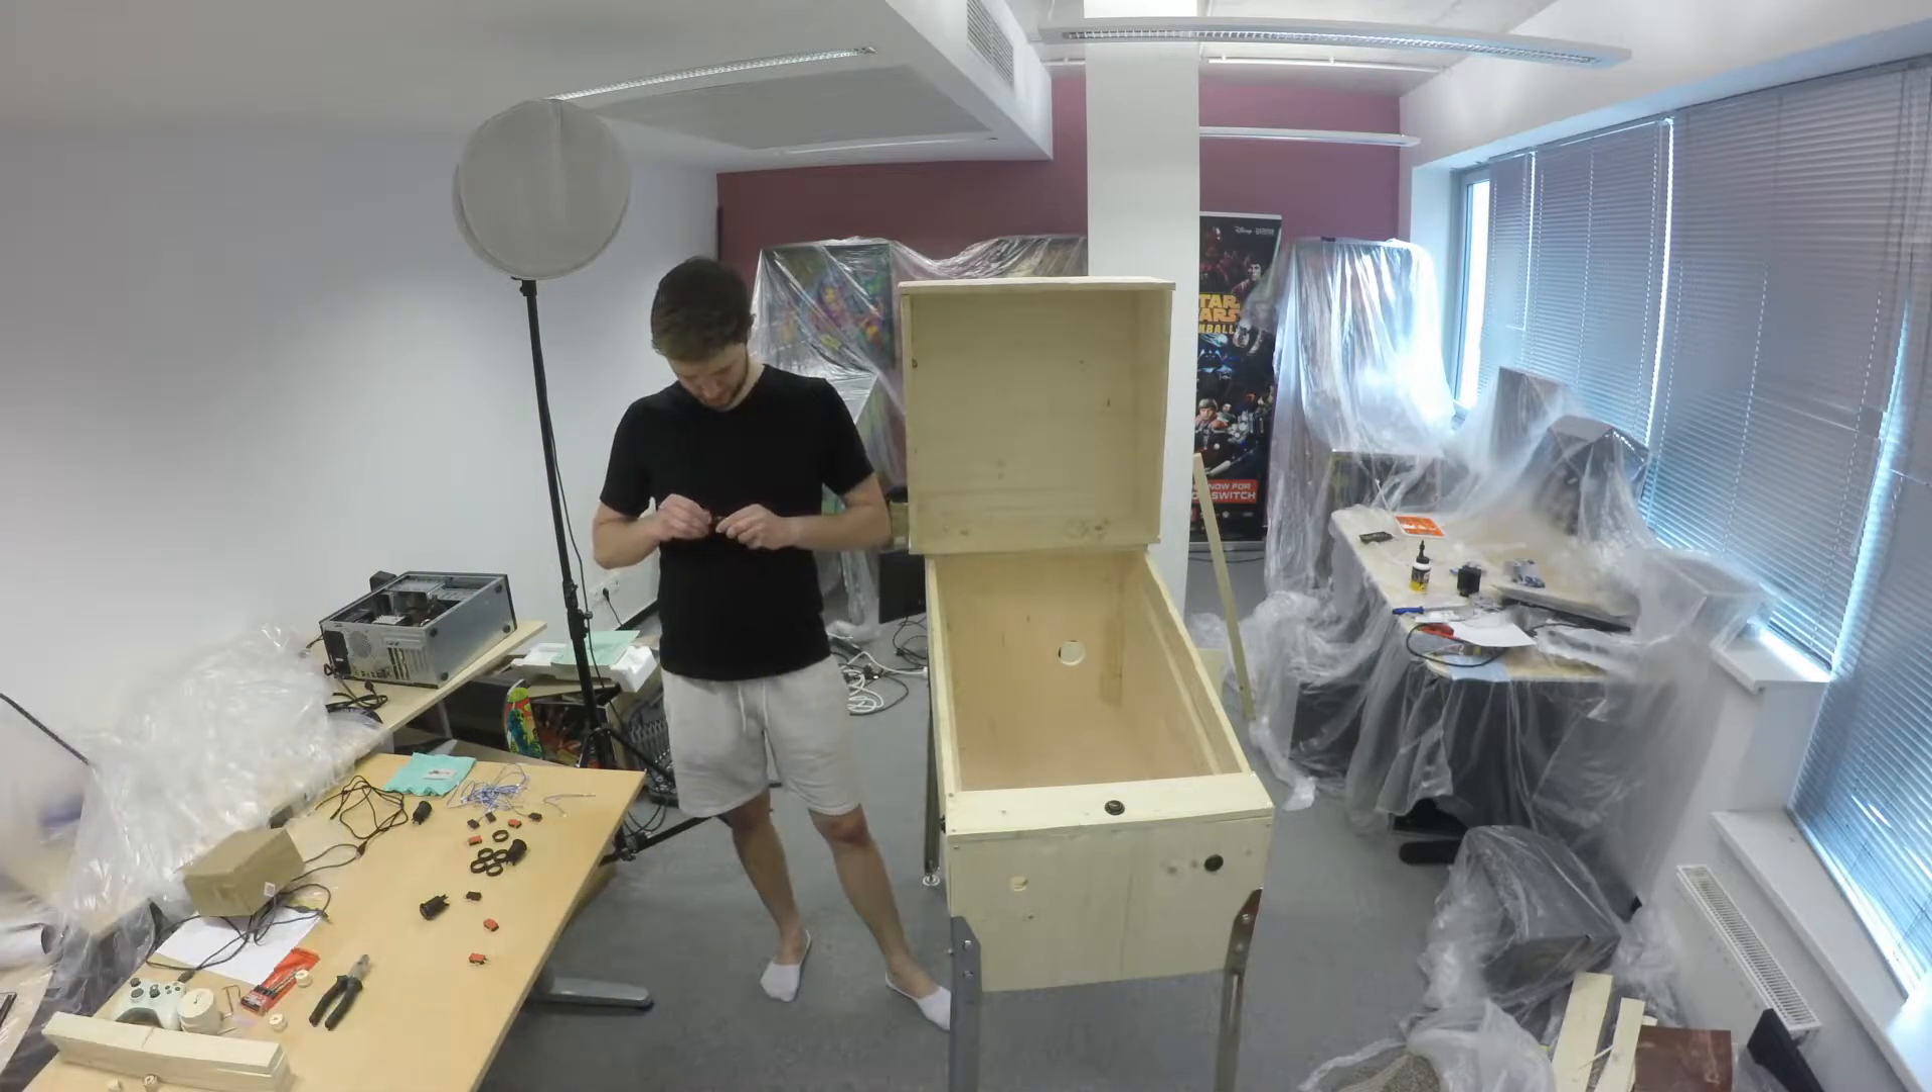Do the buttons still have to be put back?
Yes.